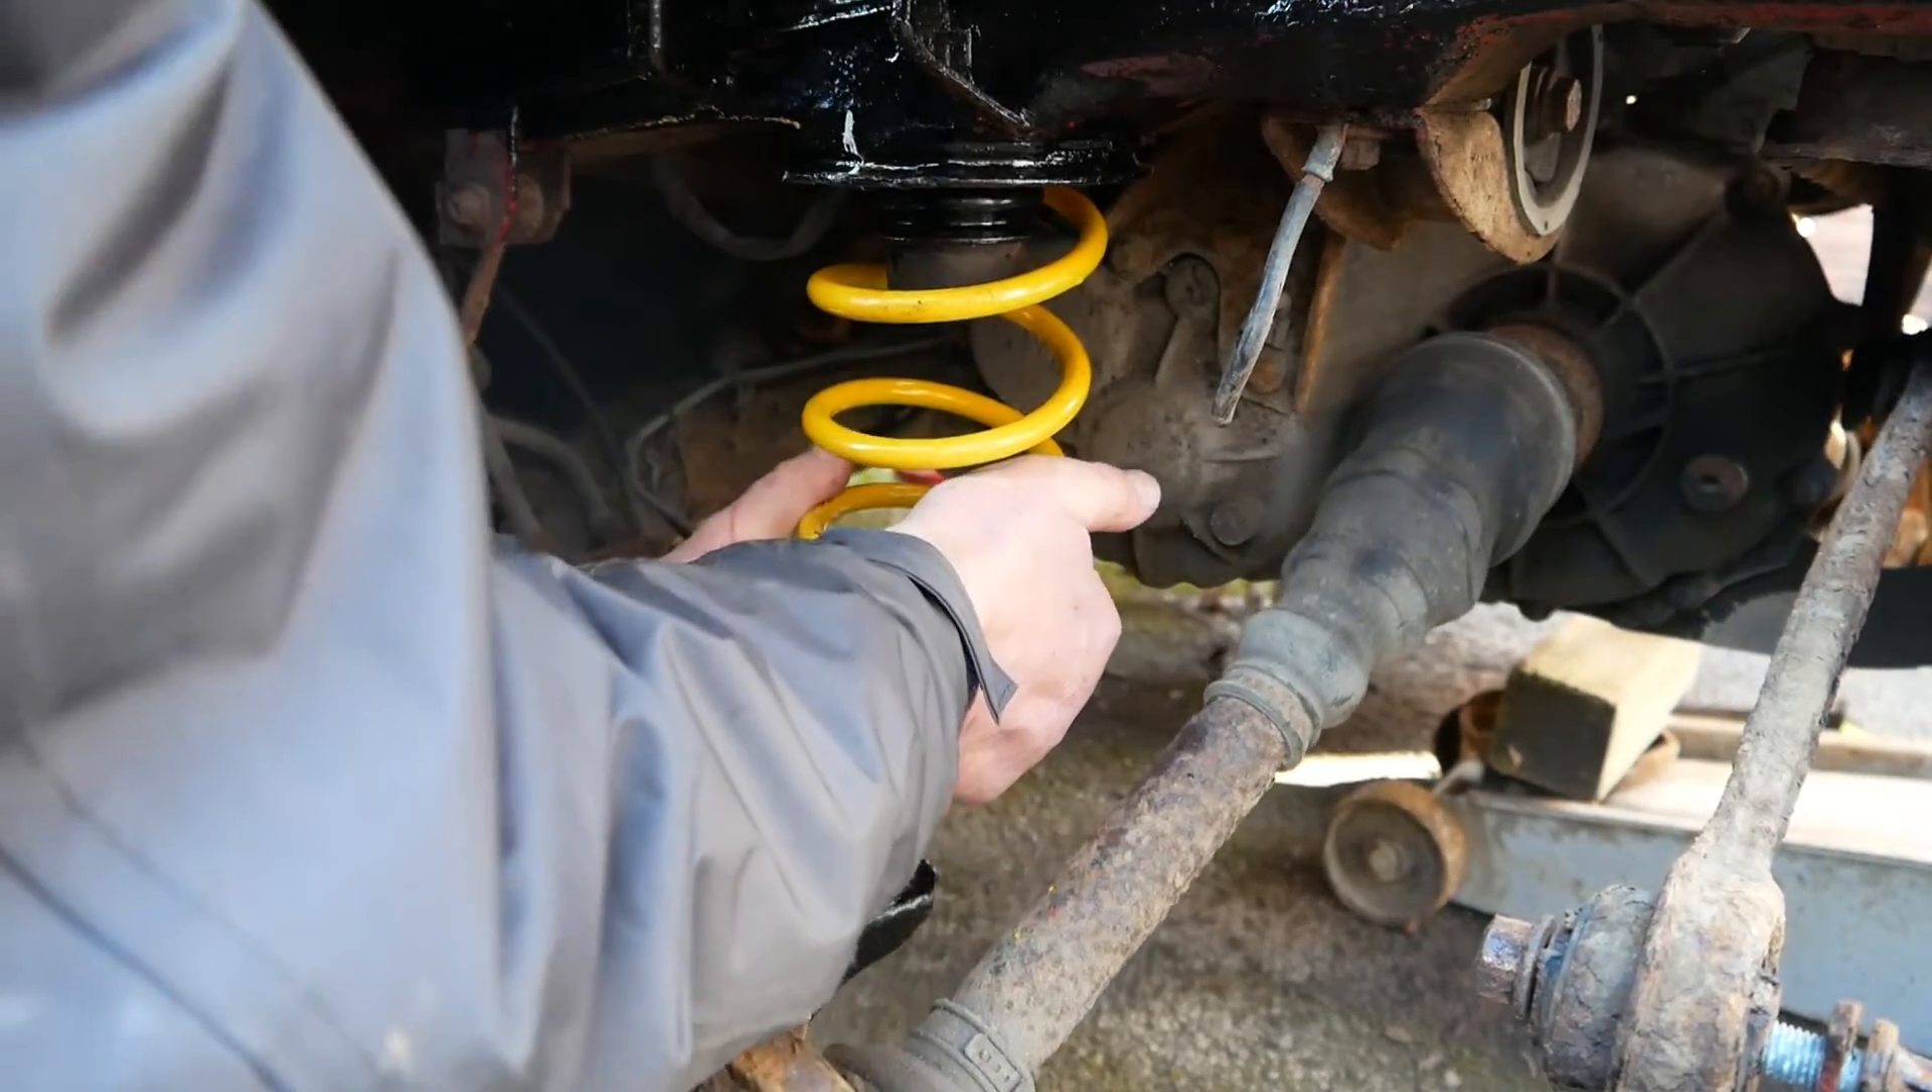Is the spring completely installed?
No.